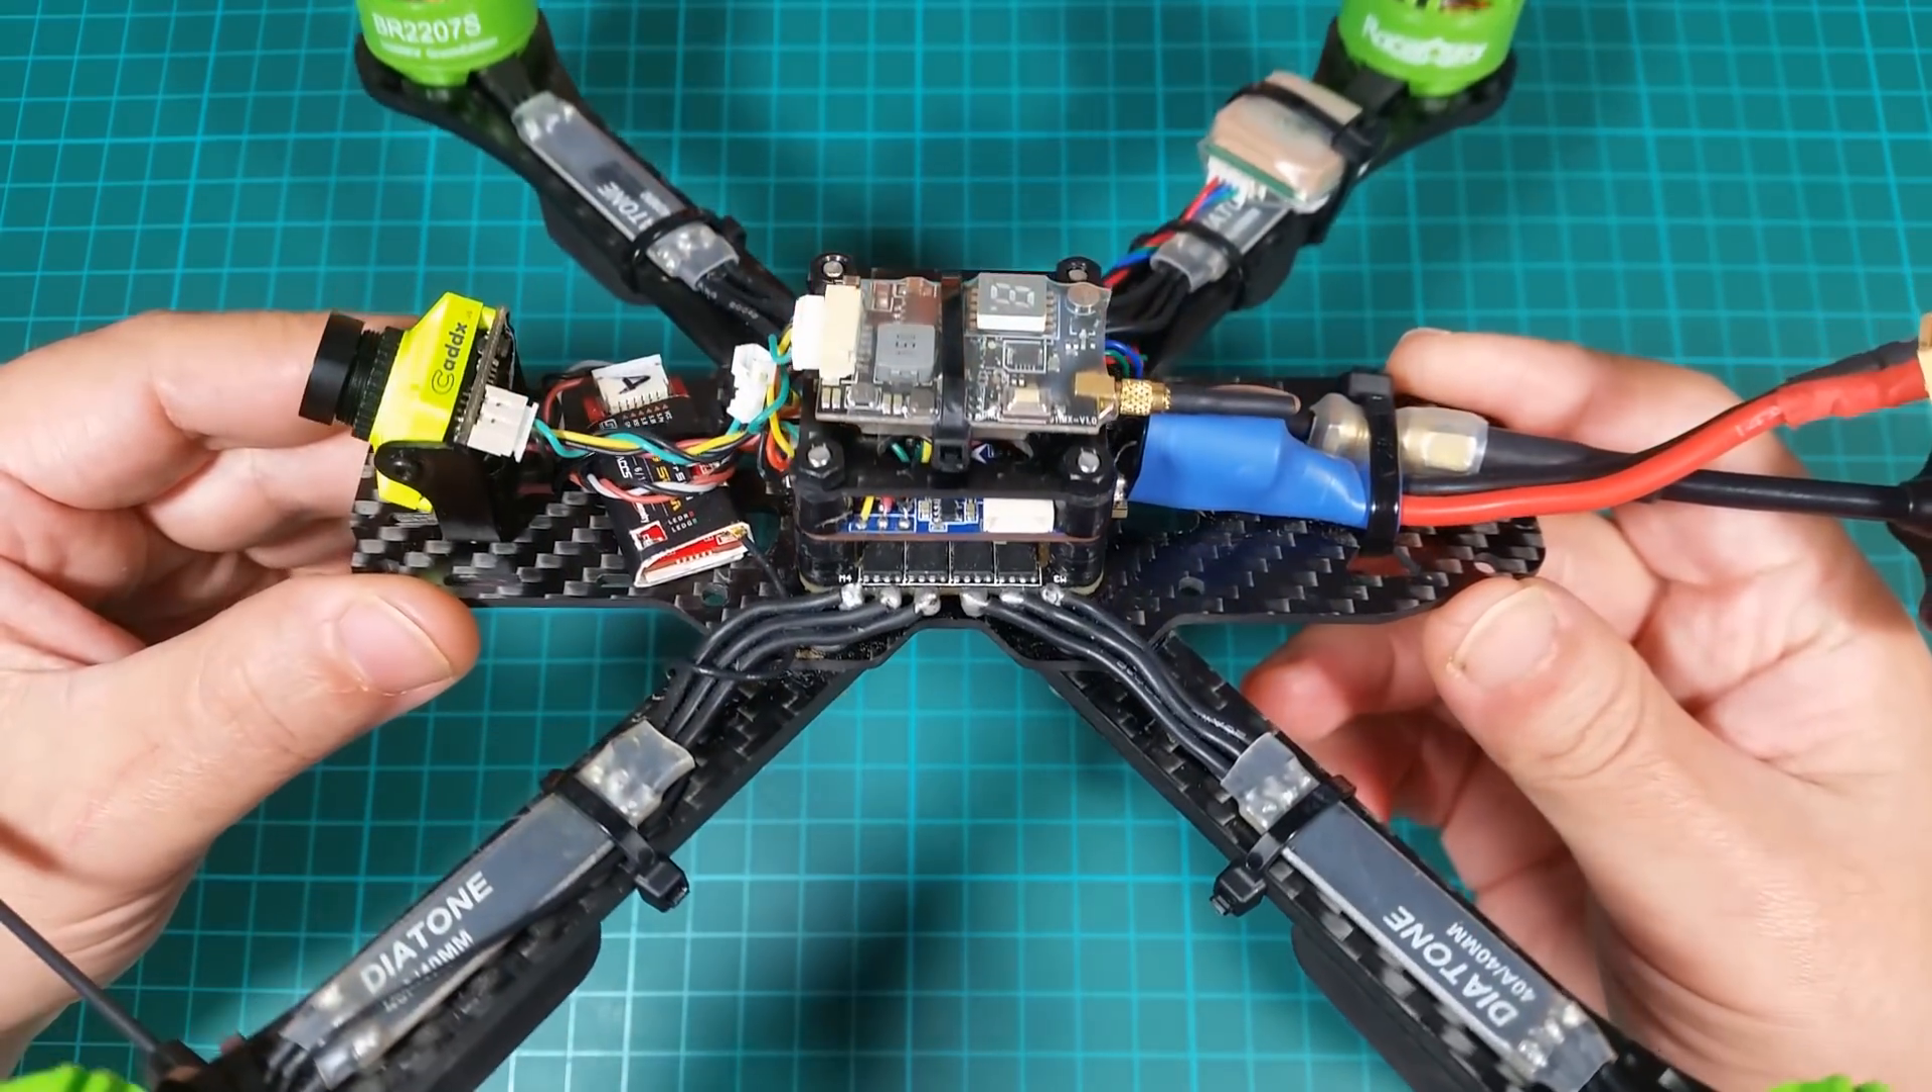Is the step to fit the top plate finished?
No.